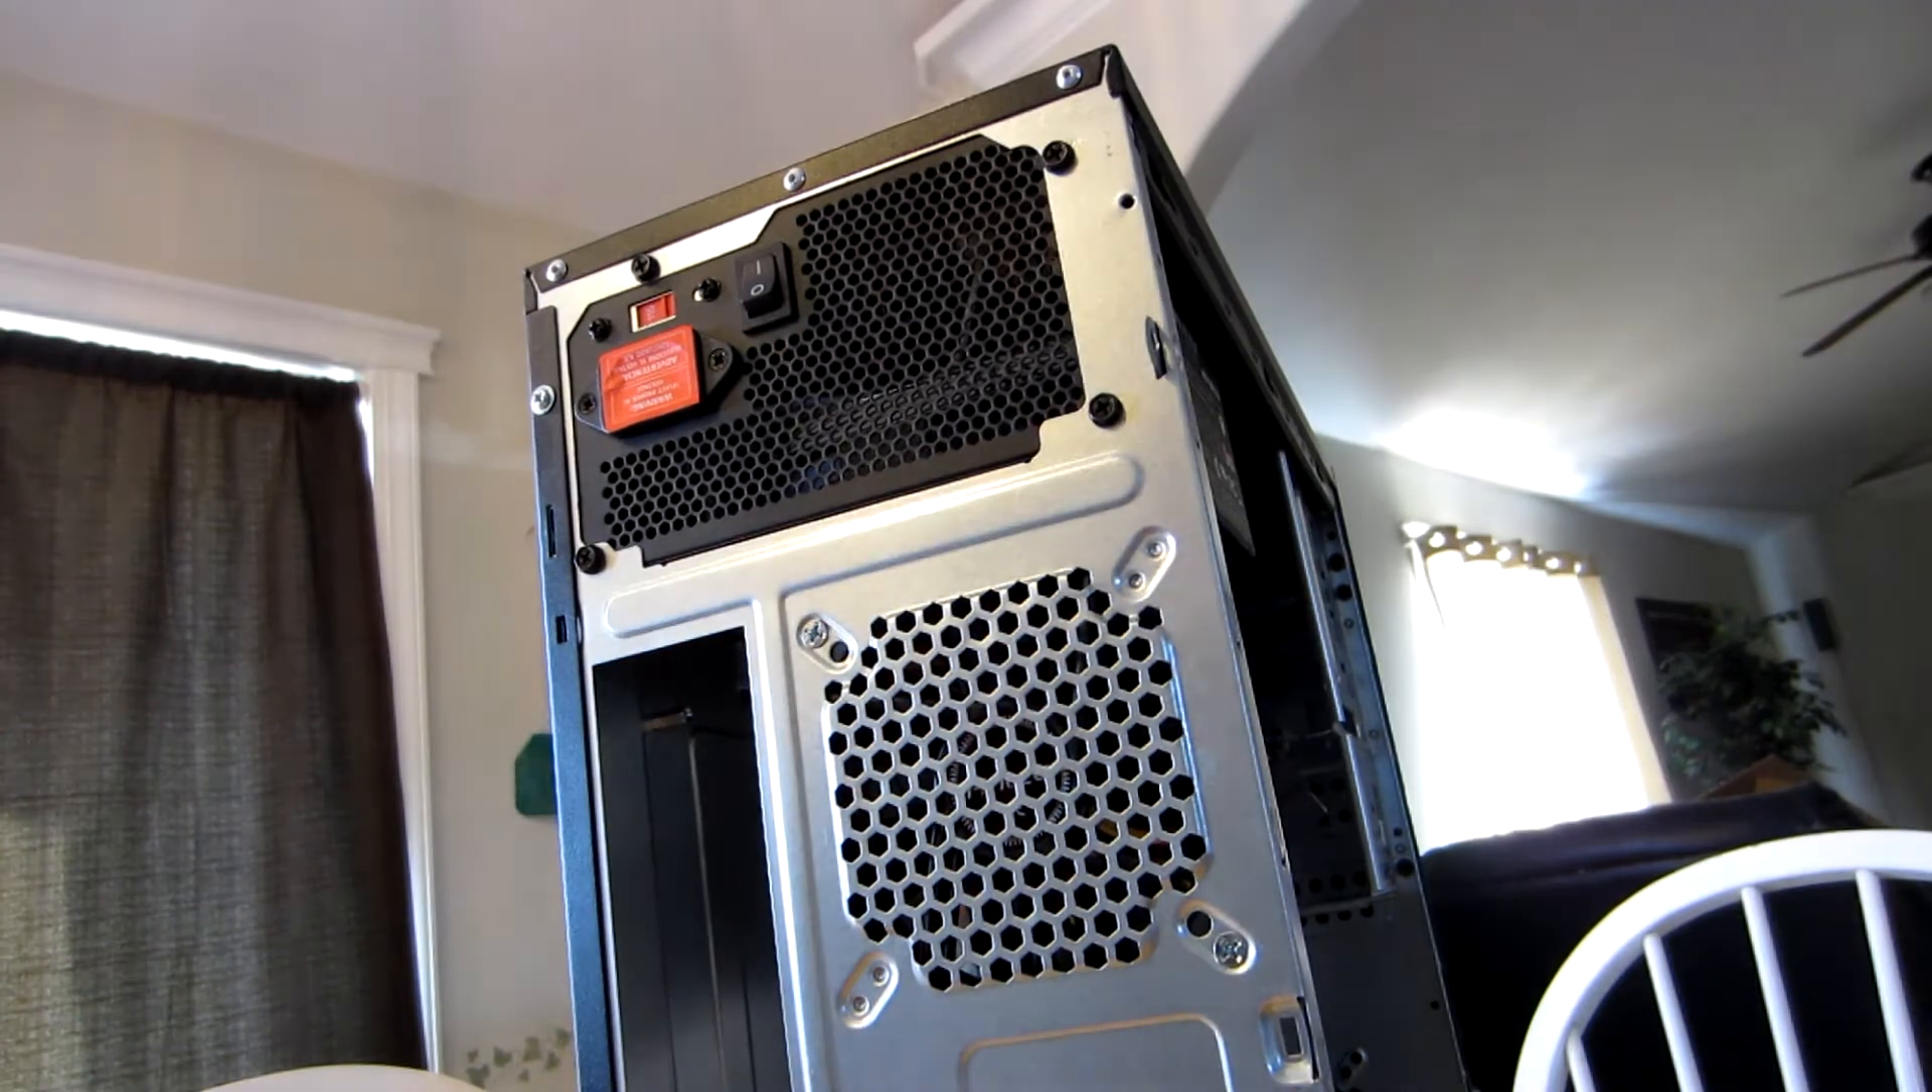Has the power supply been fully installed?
Yes.